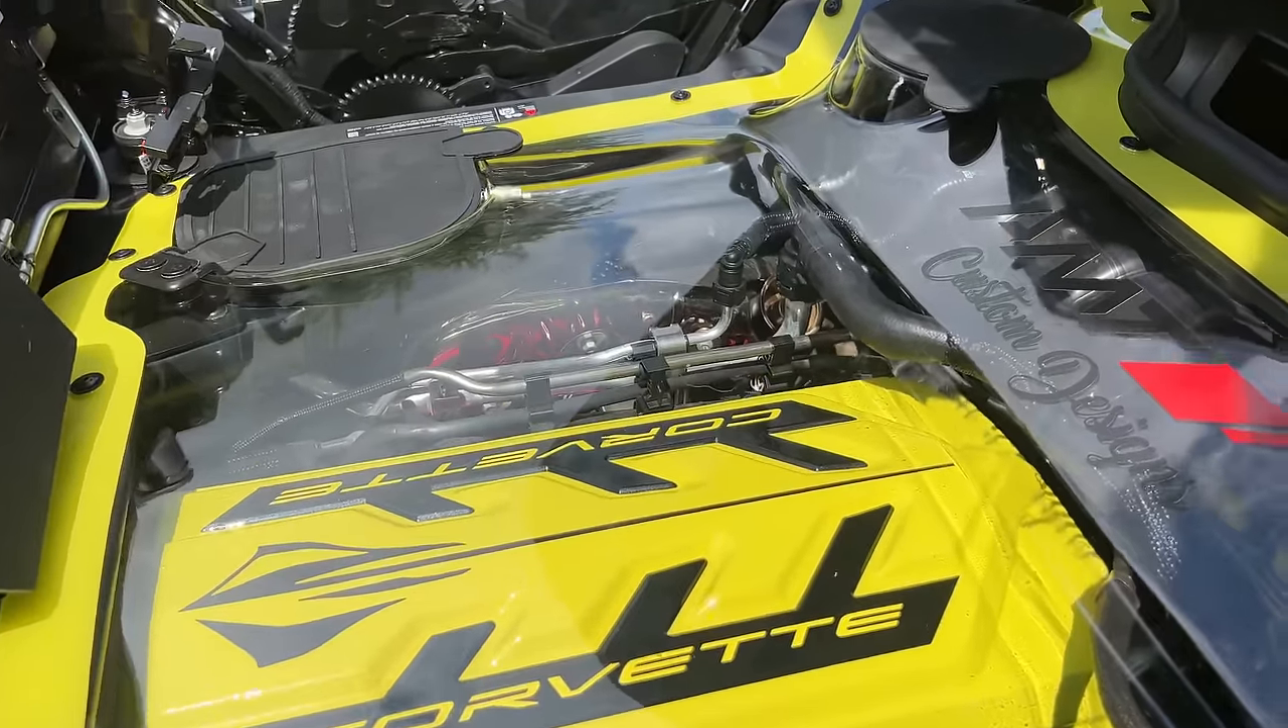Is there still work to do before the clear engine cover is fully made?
No.